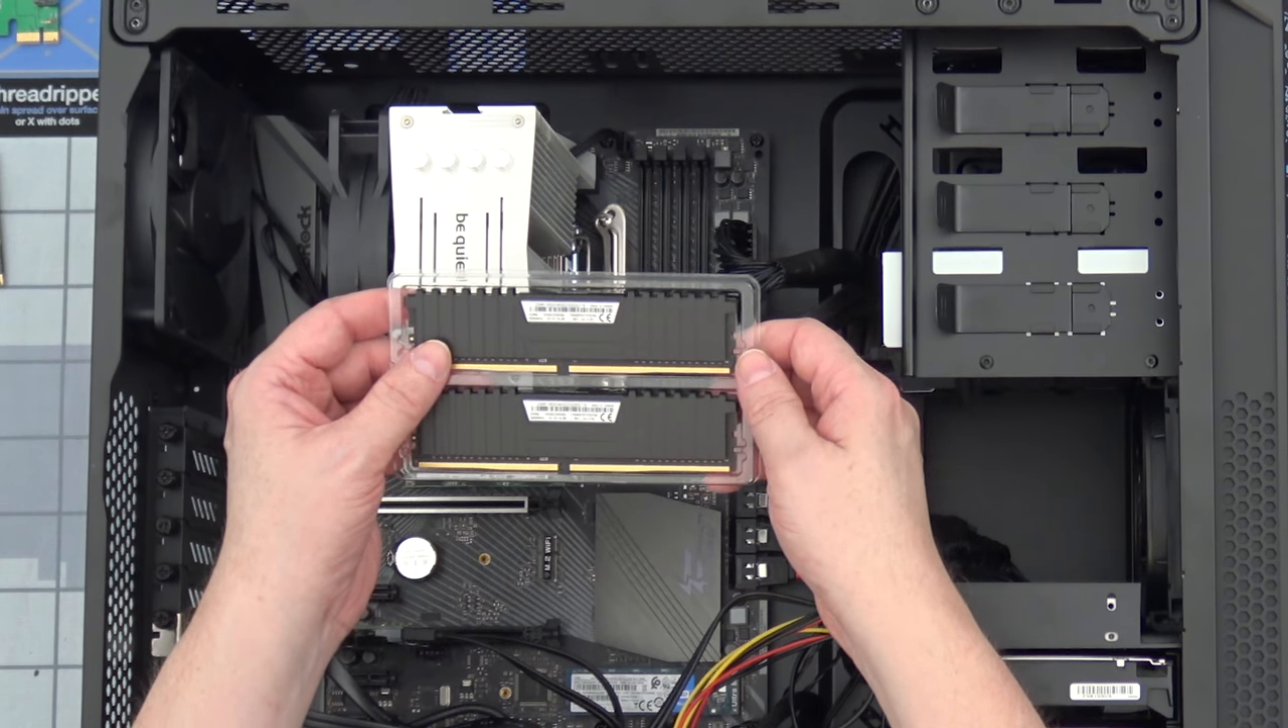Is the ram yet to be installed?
Yes.